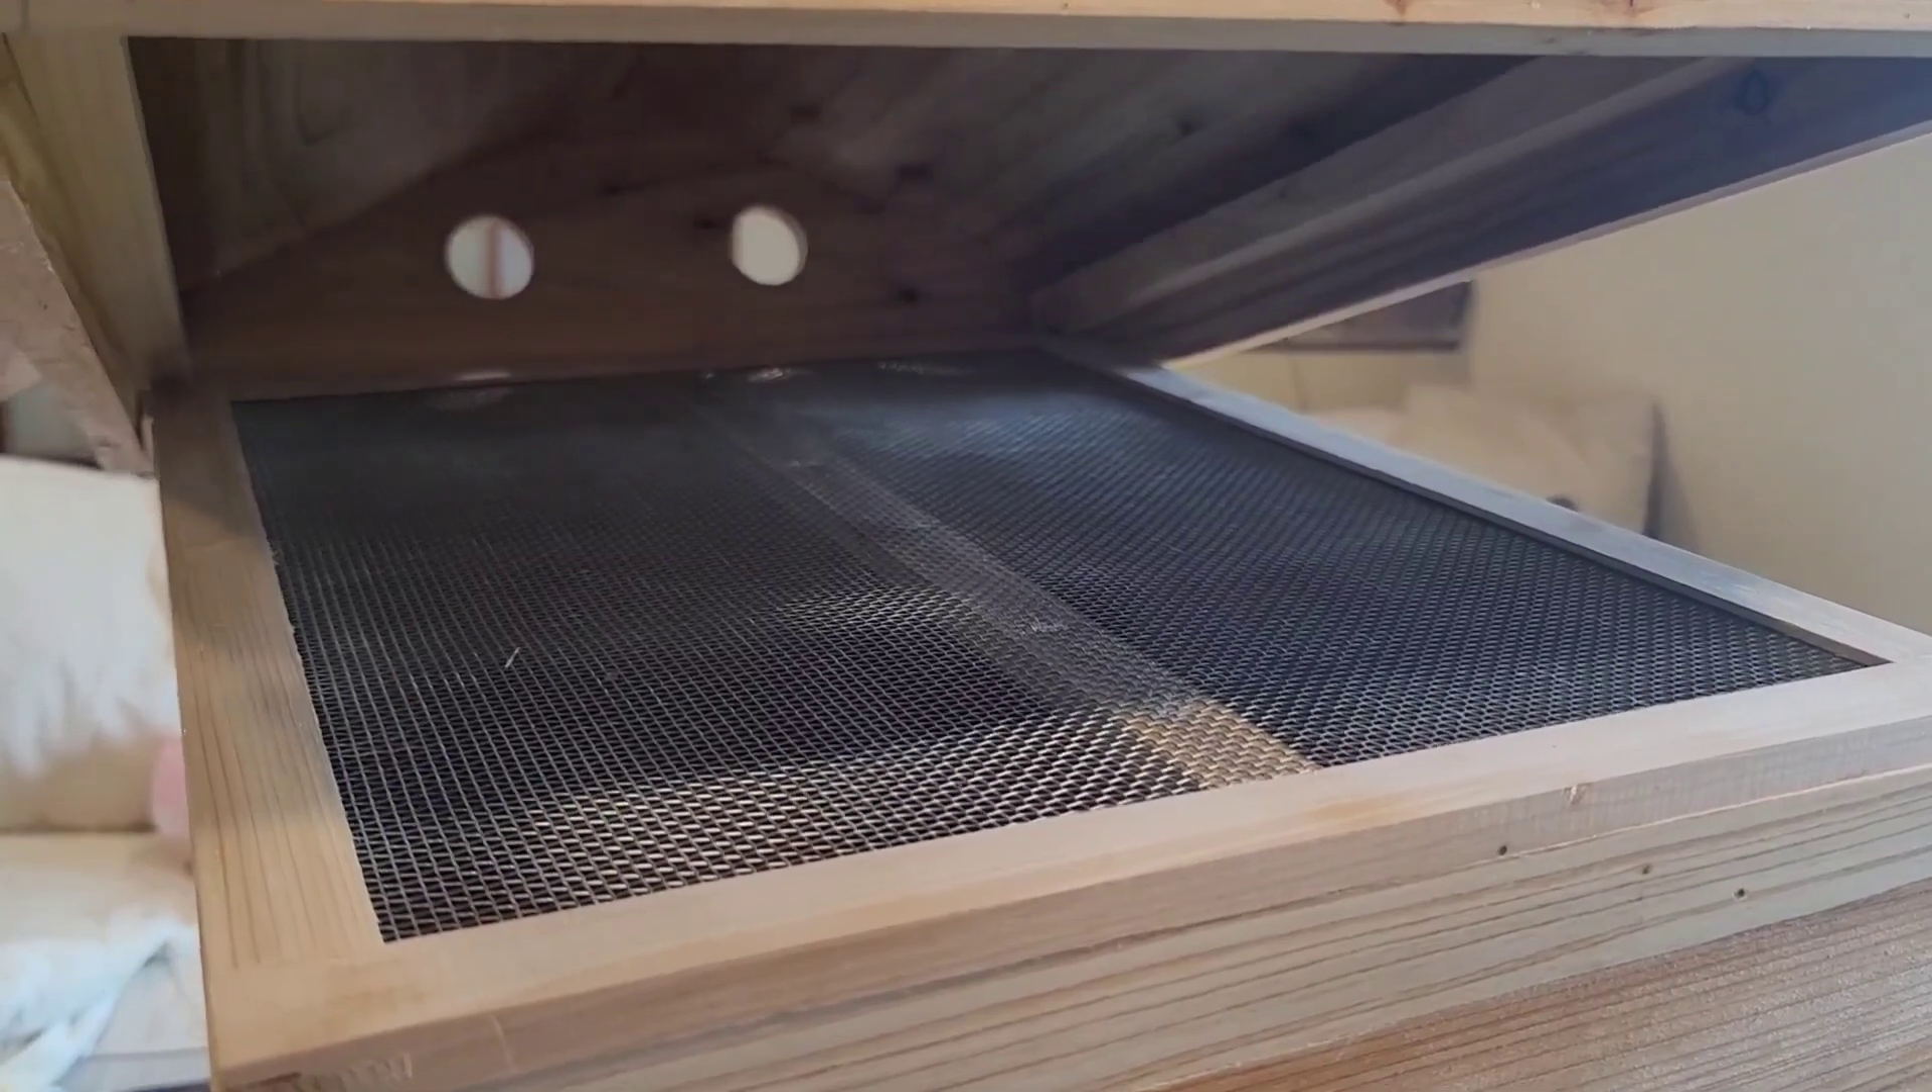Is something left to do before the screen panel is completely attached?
No.